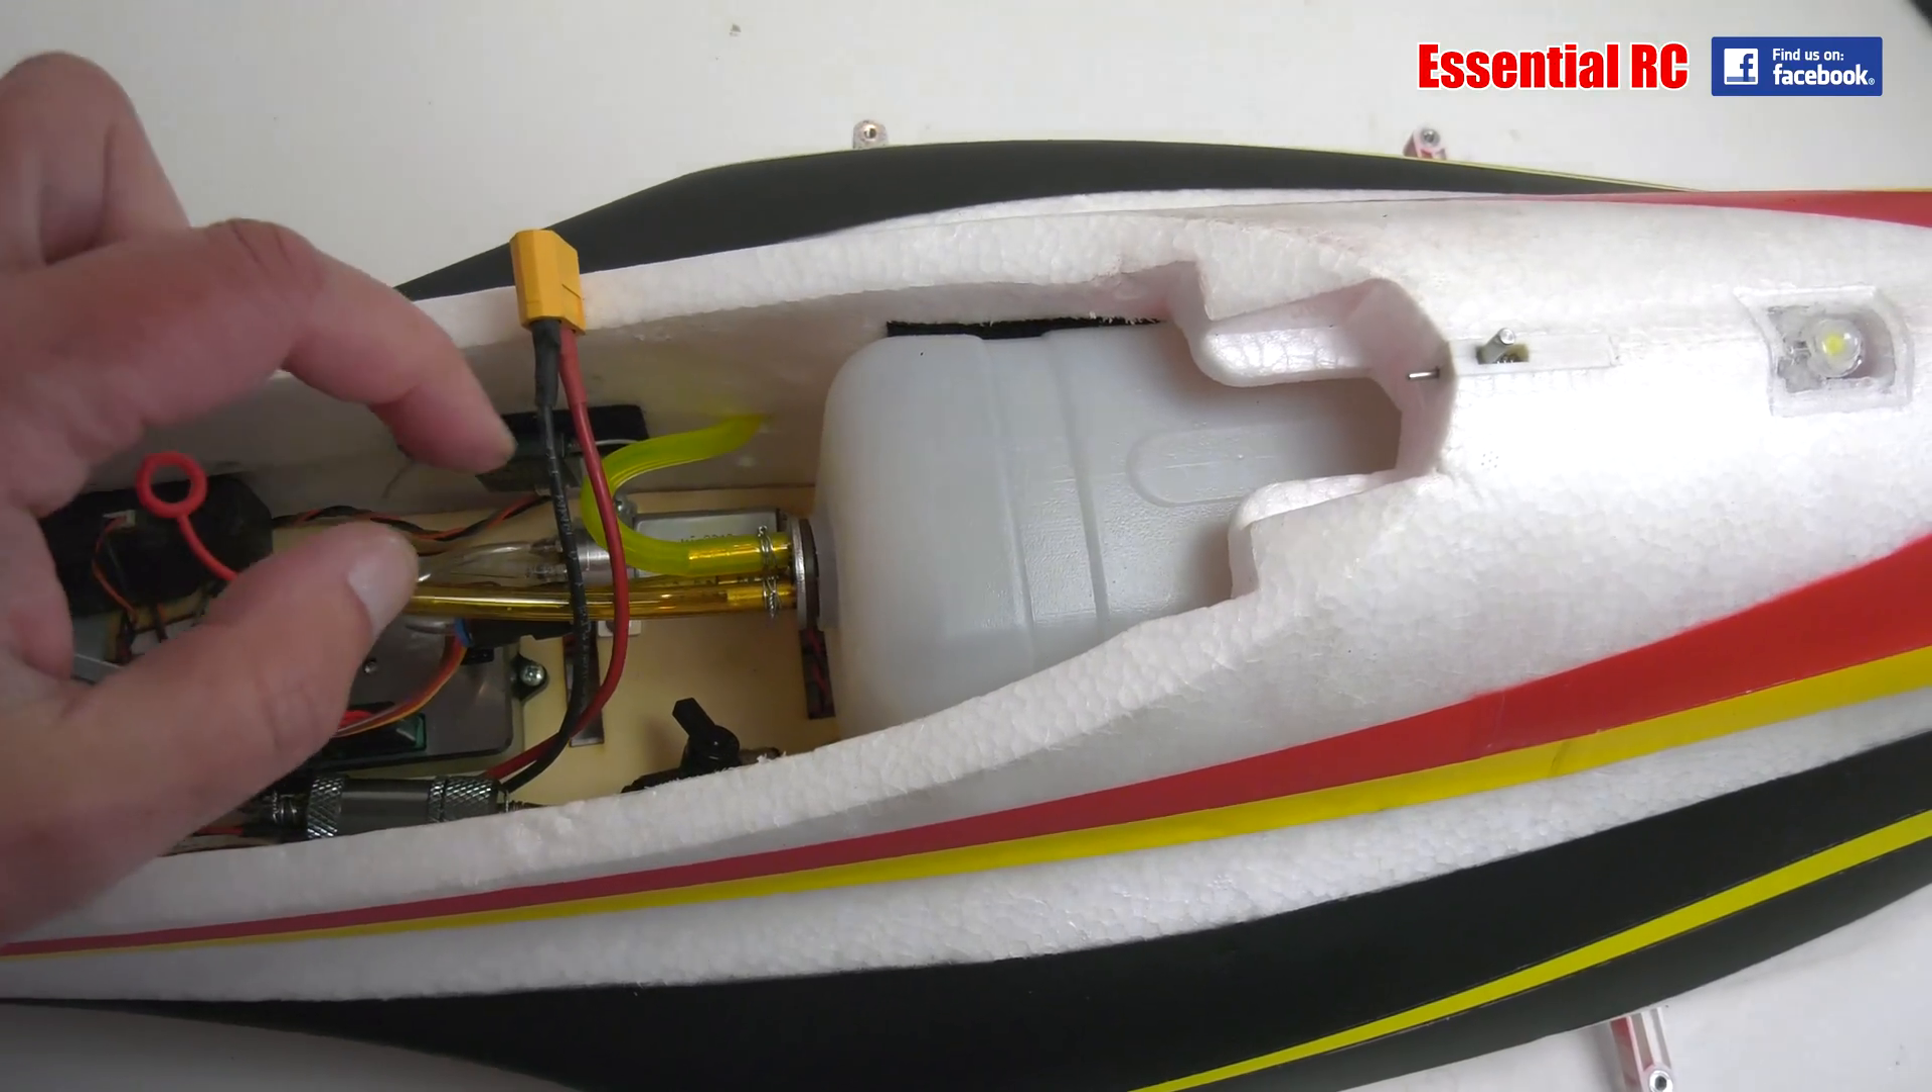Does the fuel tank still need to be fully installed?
No.